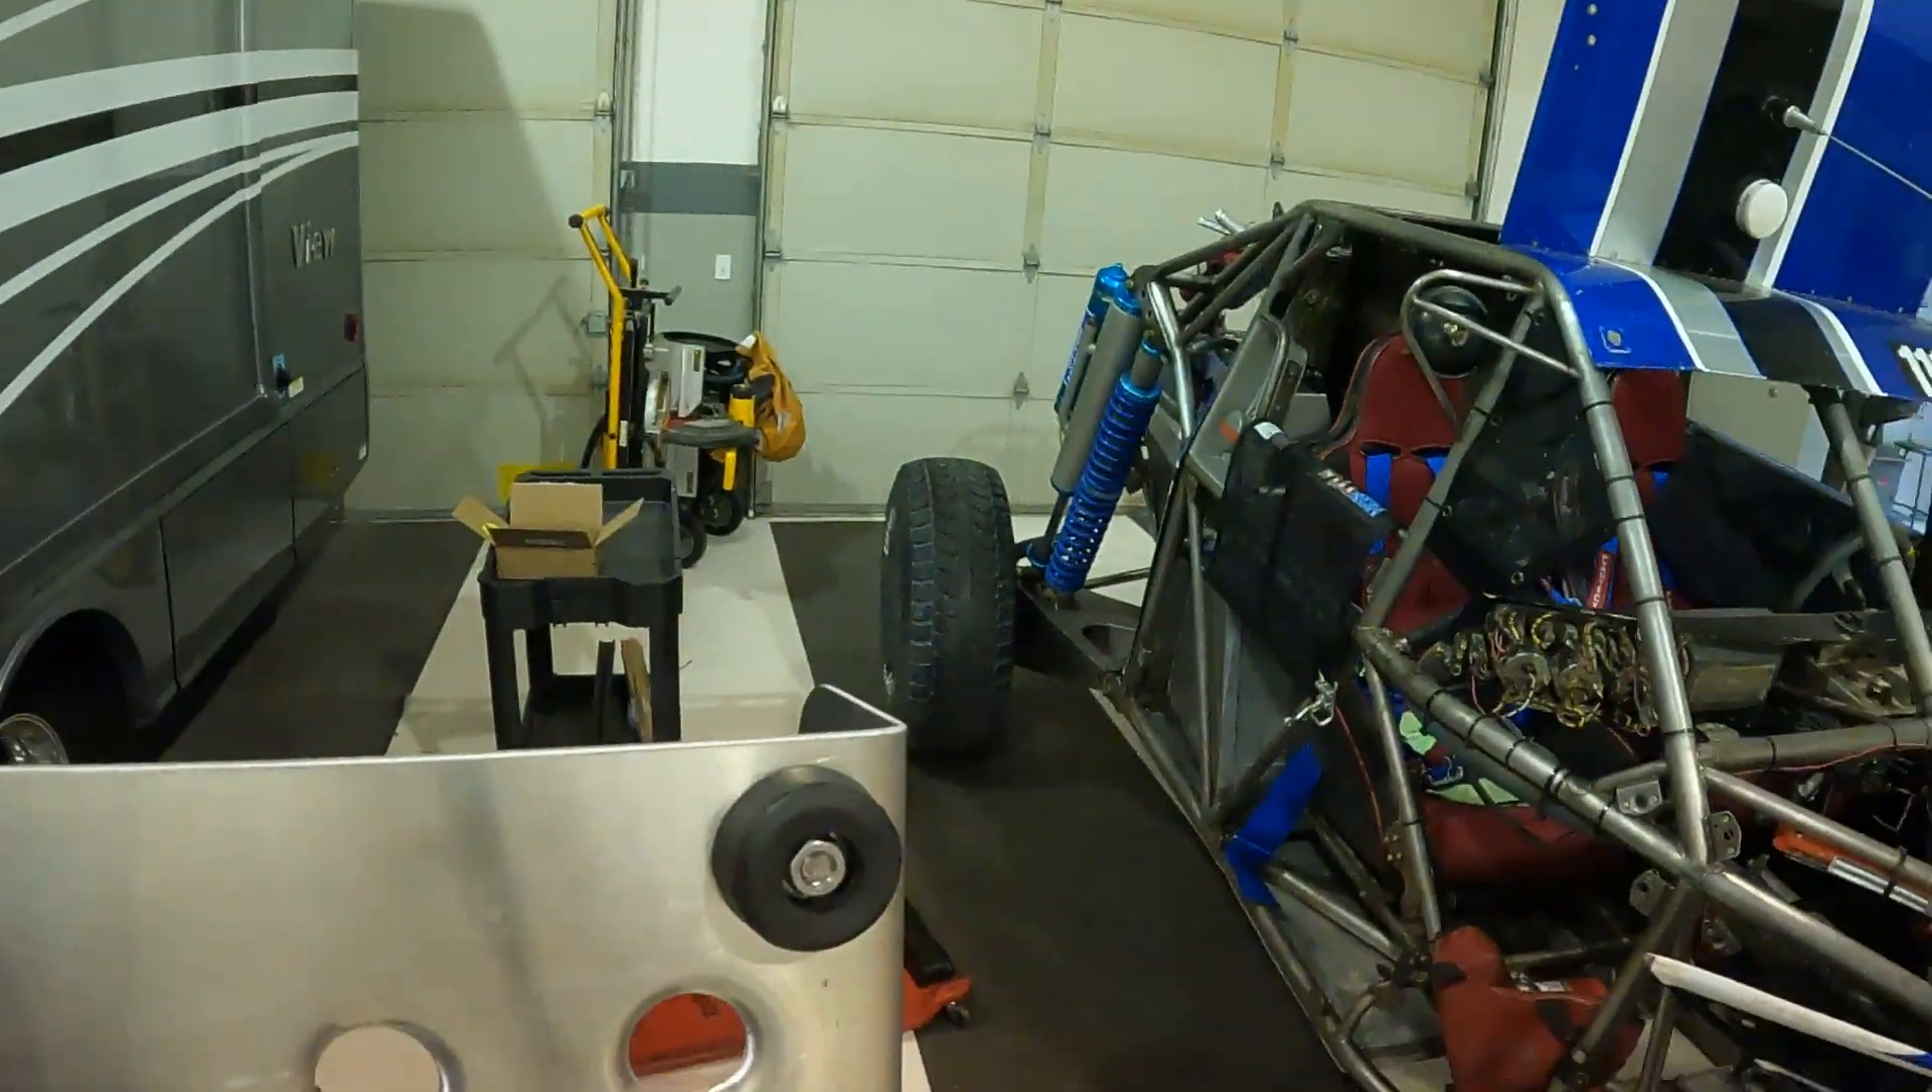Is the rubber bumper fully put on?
Yes.